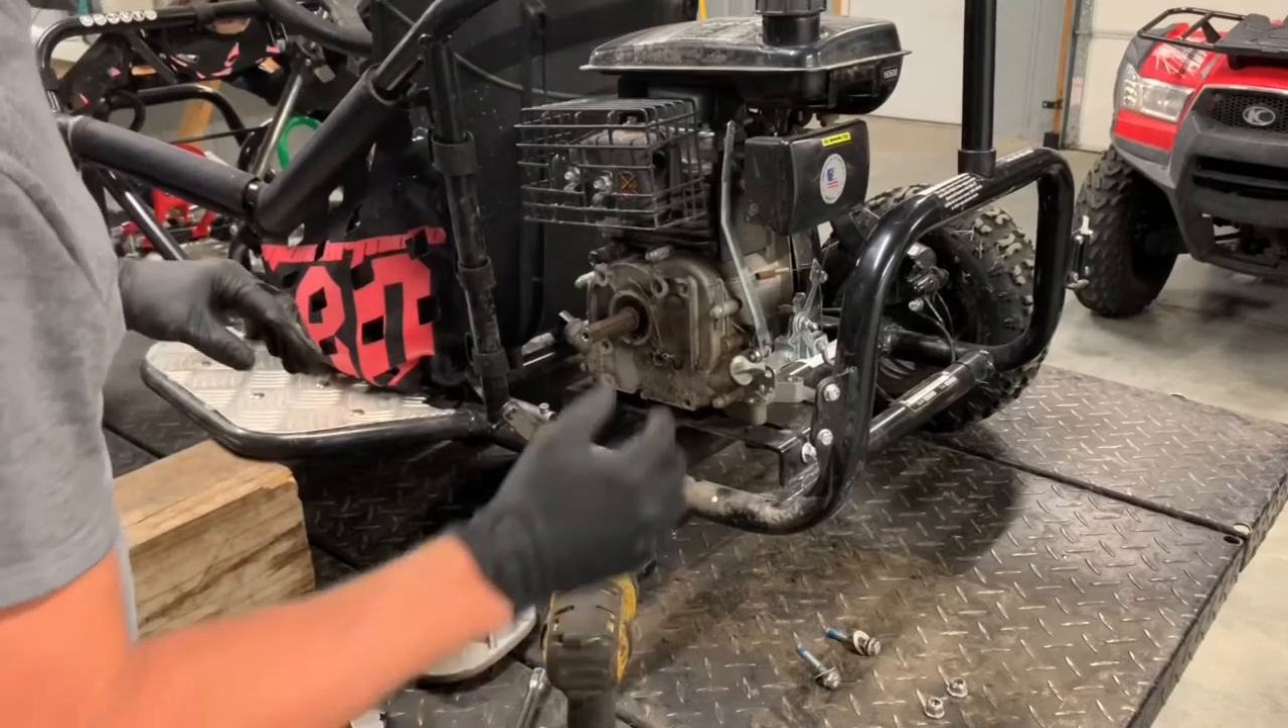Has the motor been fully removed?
No.